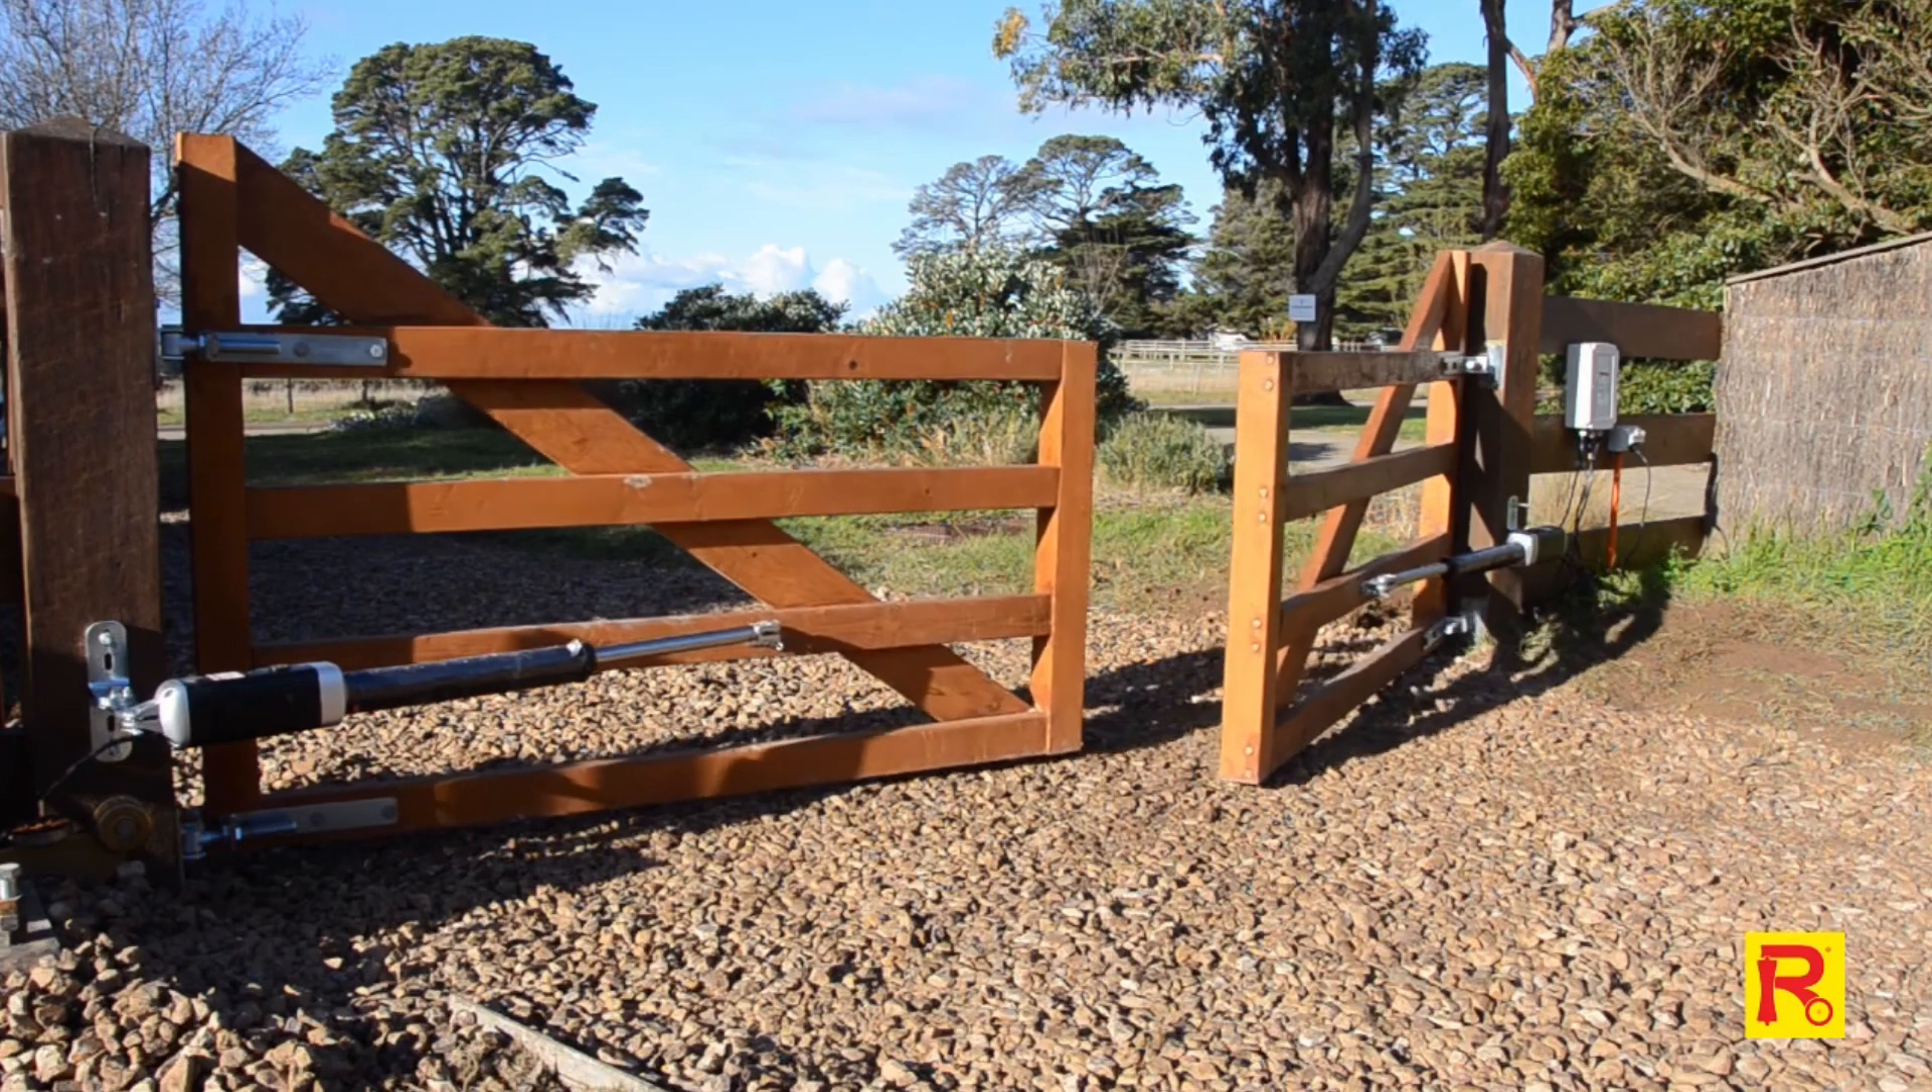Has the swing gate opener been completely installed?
Yes.